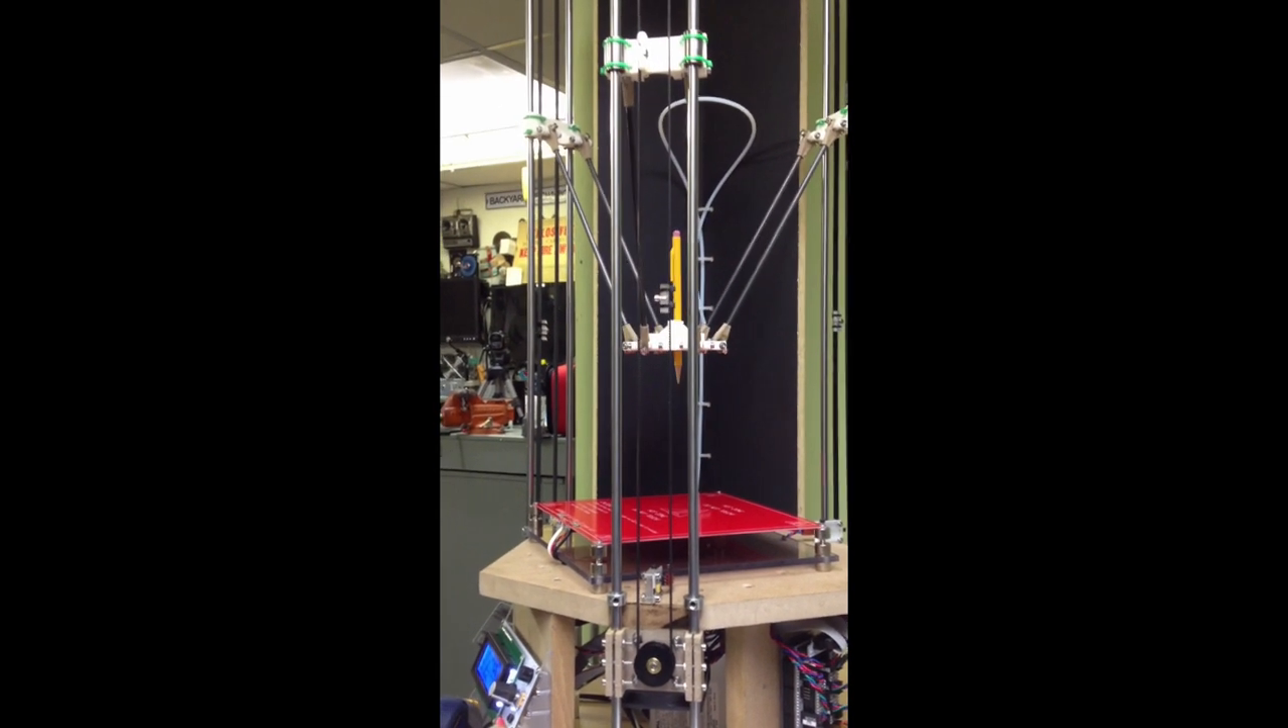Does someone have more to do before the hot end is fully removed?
No.